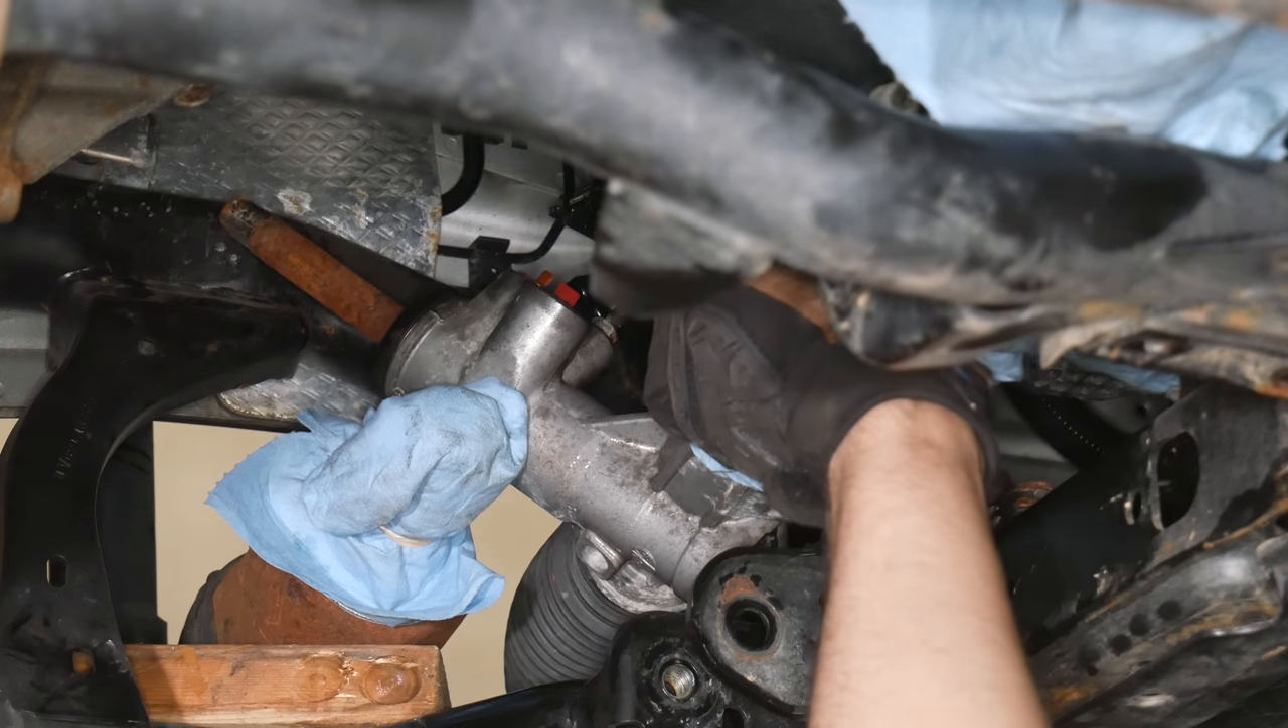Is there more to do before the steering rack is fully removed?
Yes.